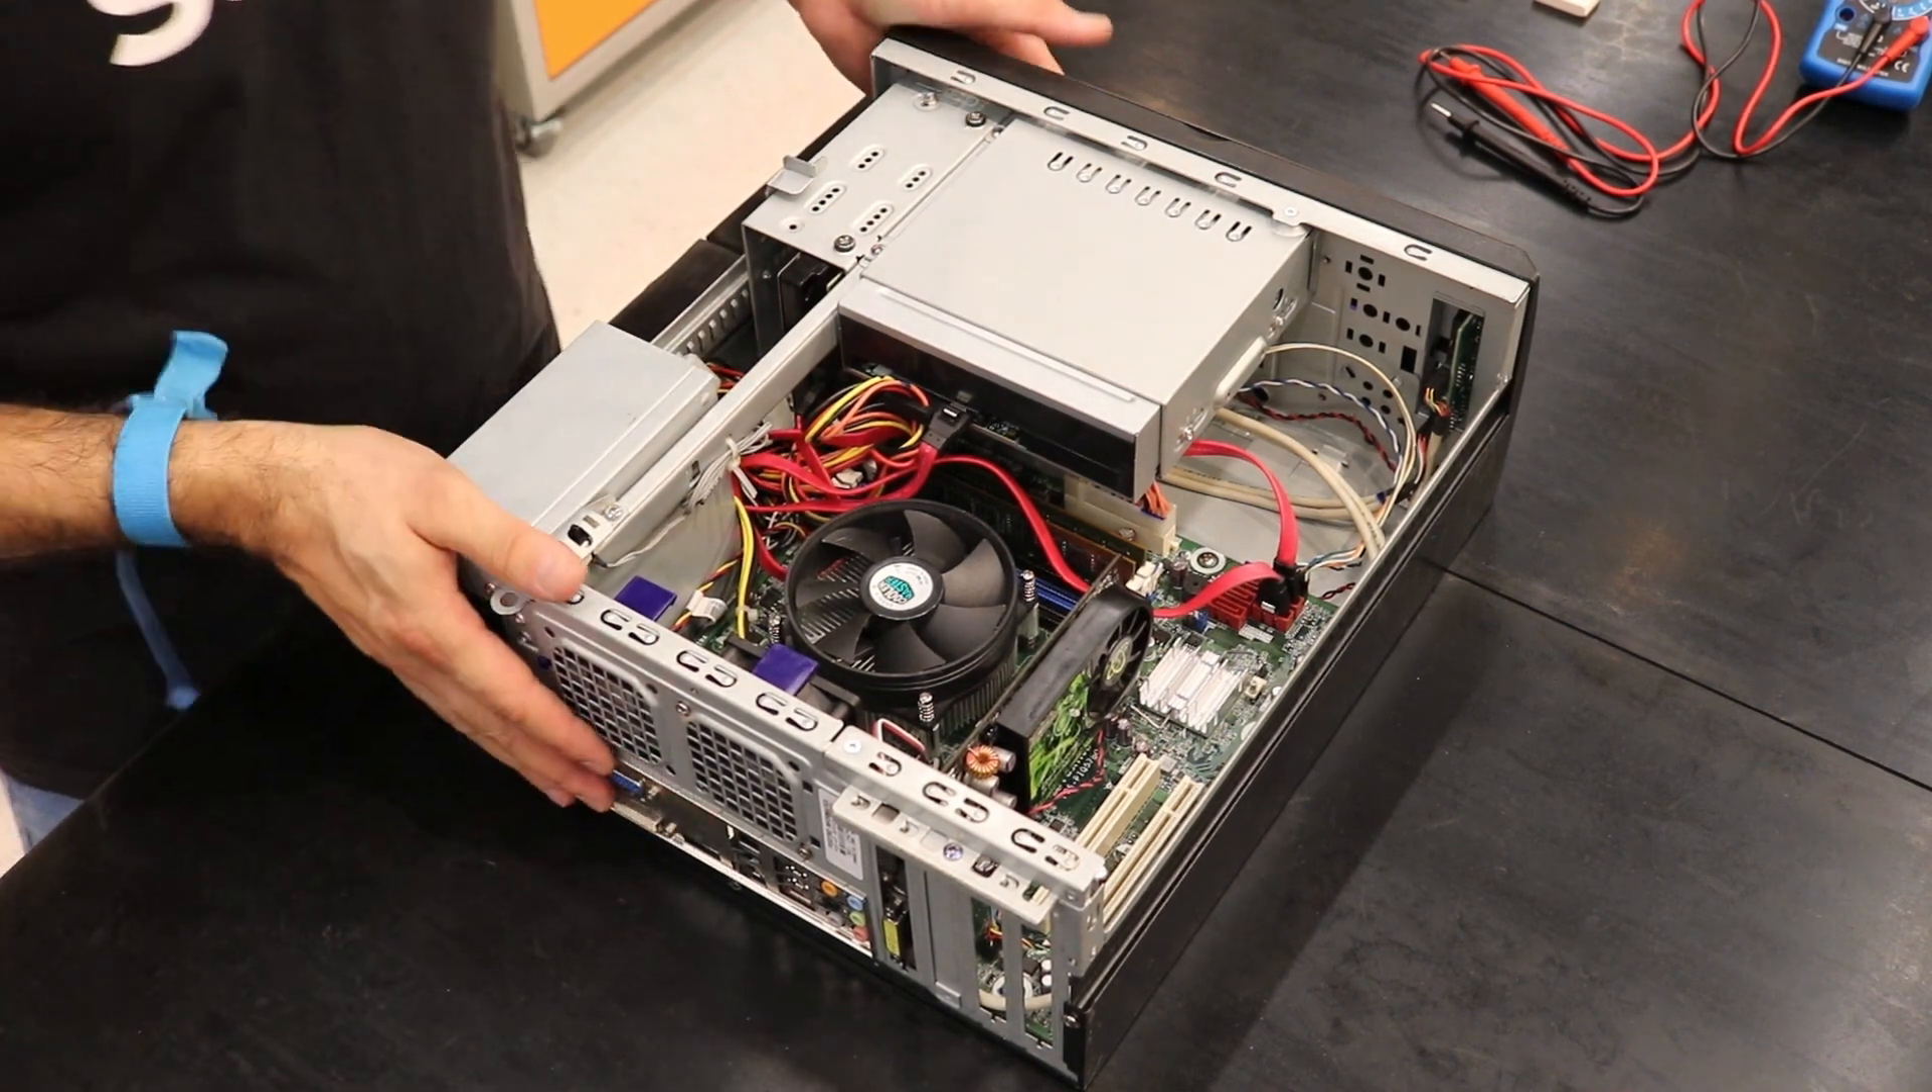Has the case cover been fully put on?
No.